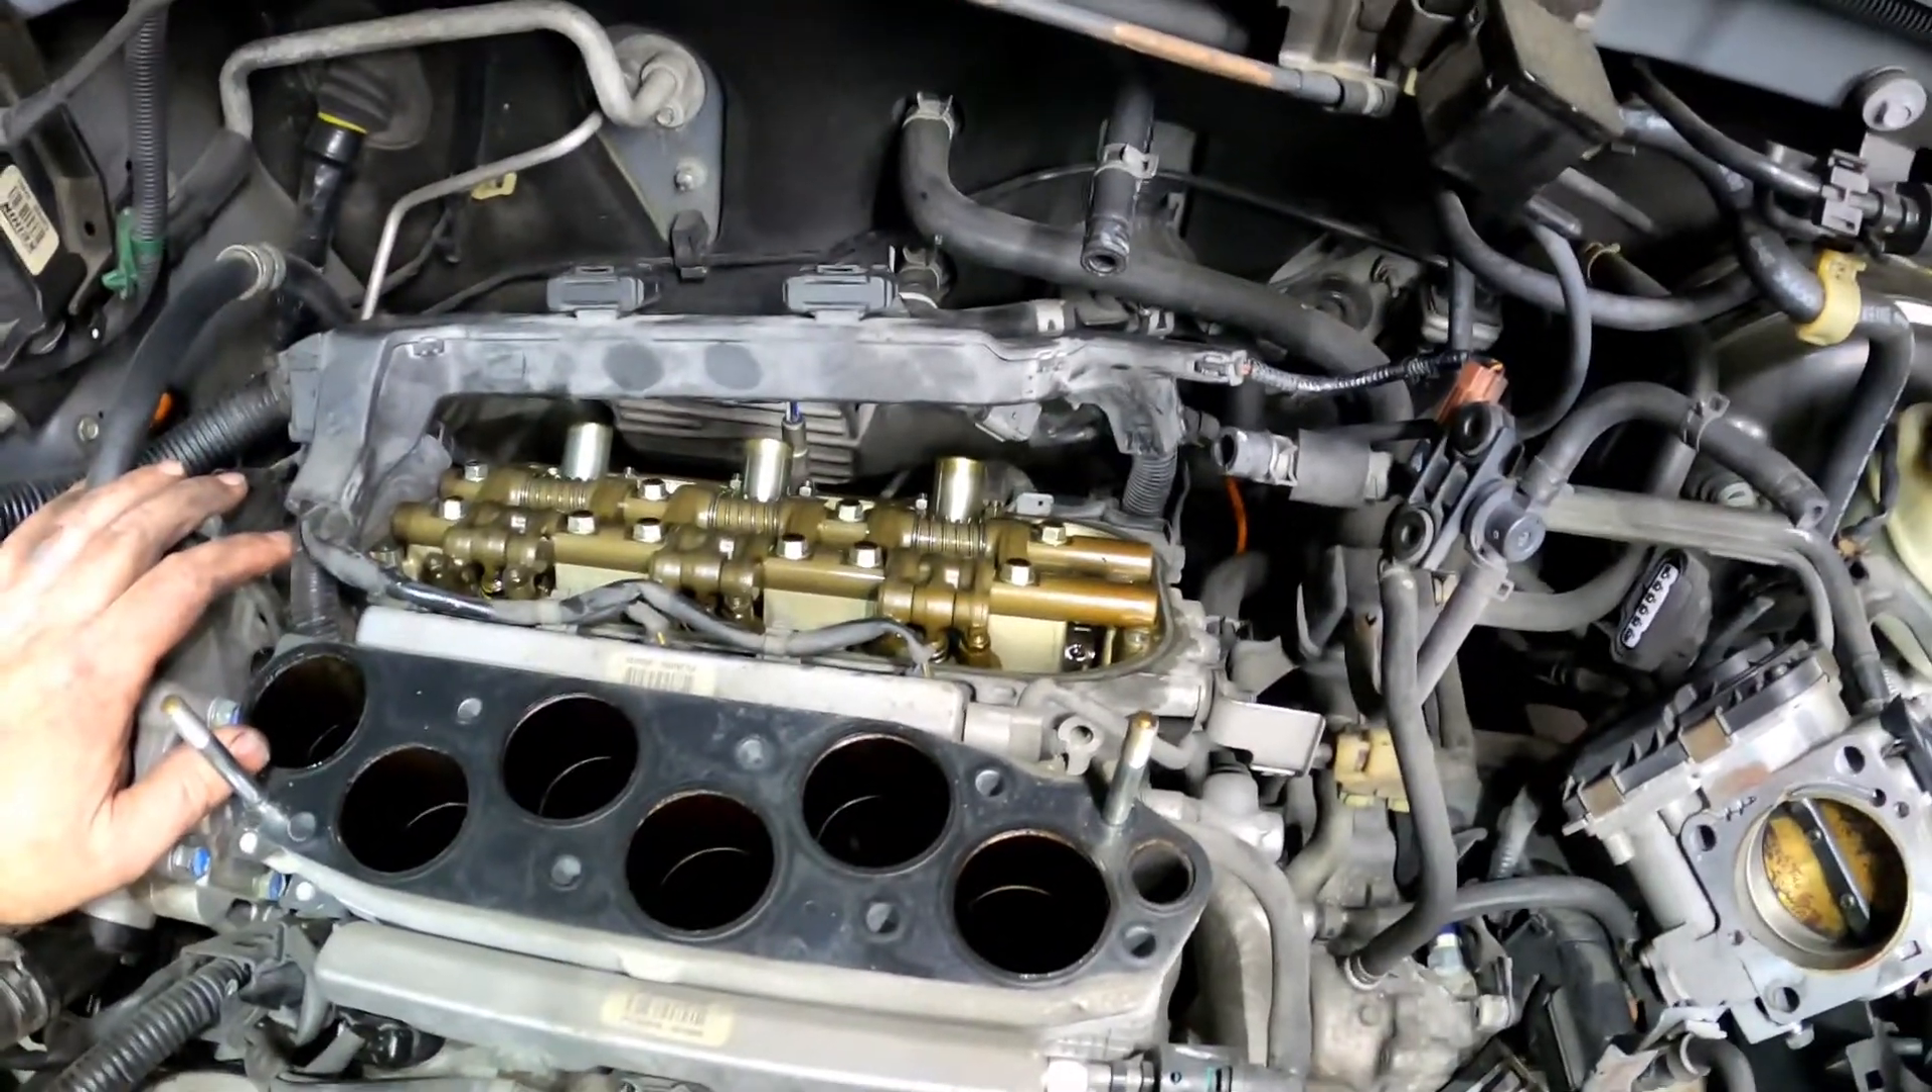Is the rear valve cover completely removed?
Yes.